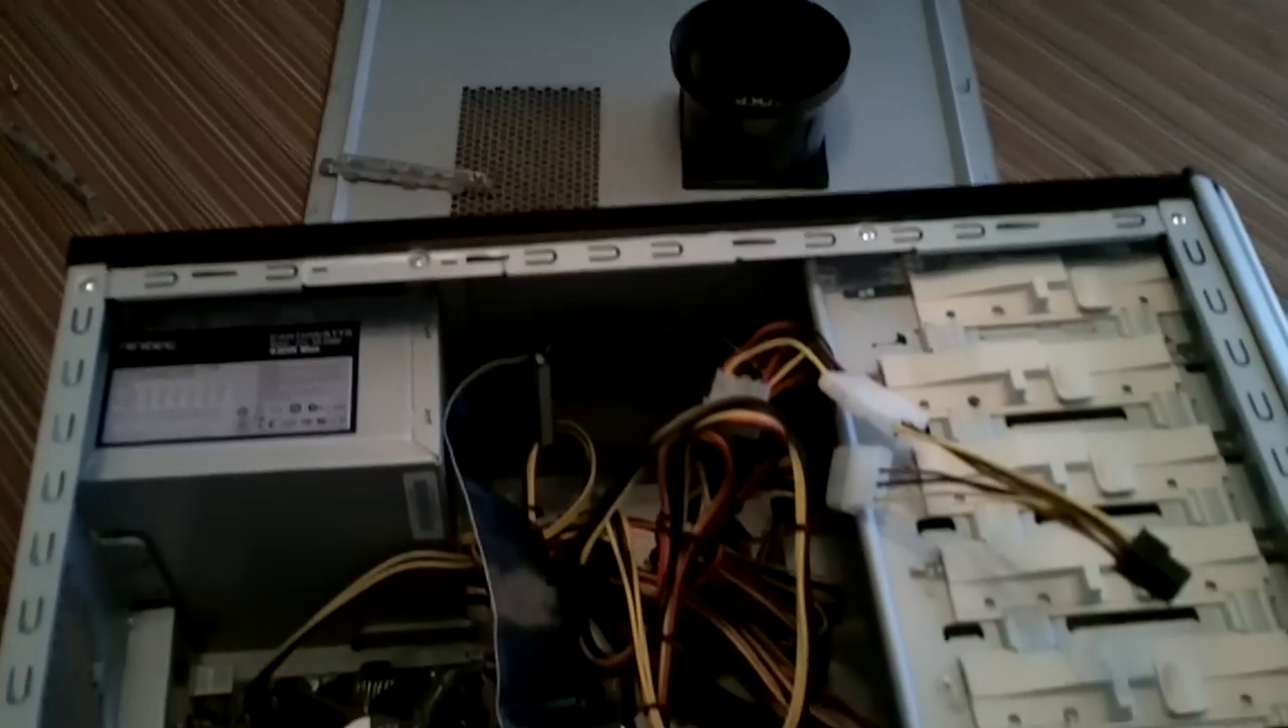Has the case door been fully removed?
Yes.